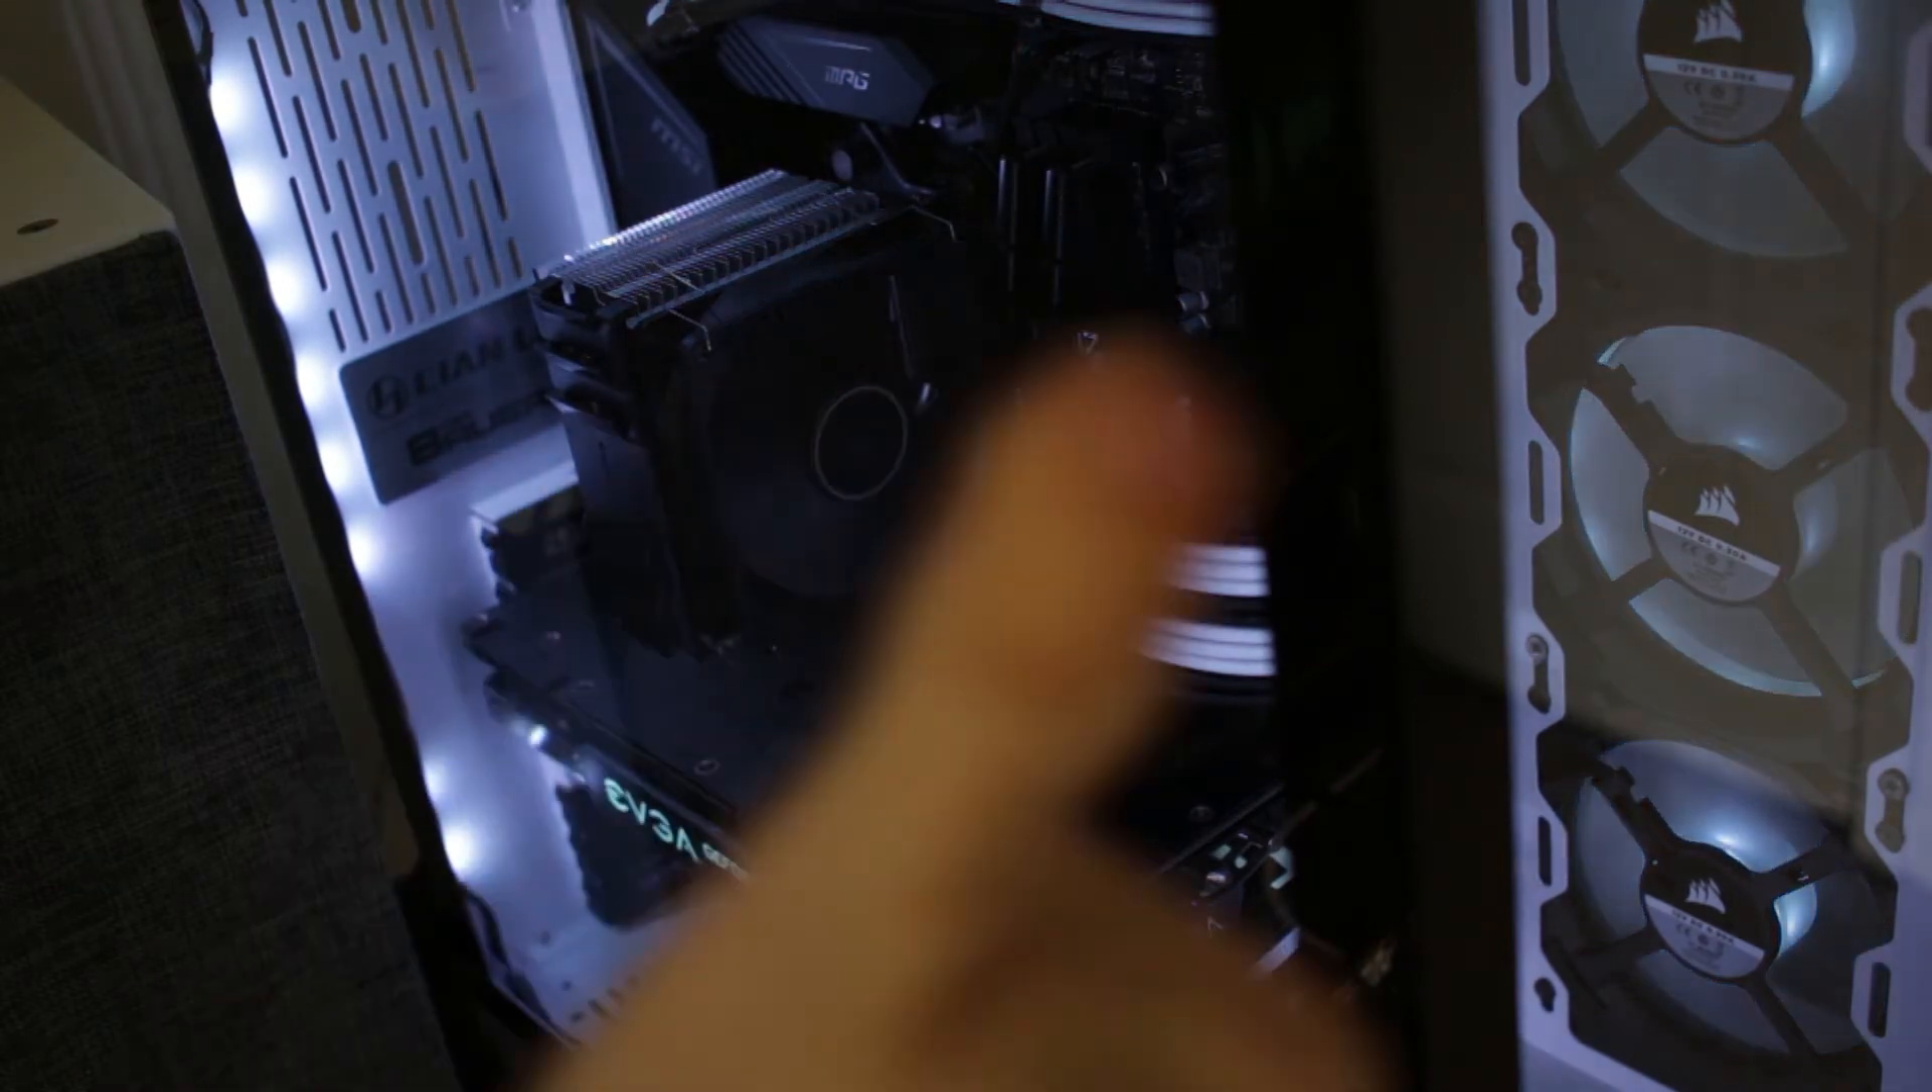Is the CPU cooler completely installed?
Yes.